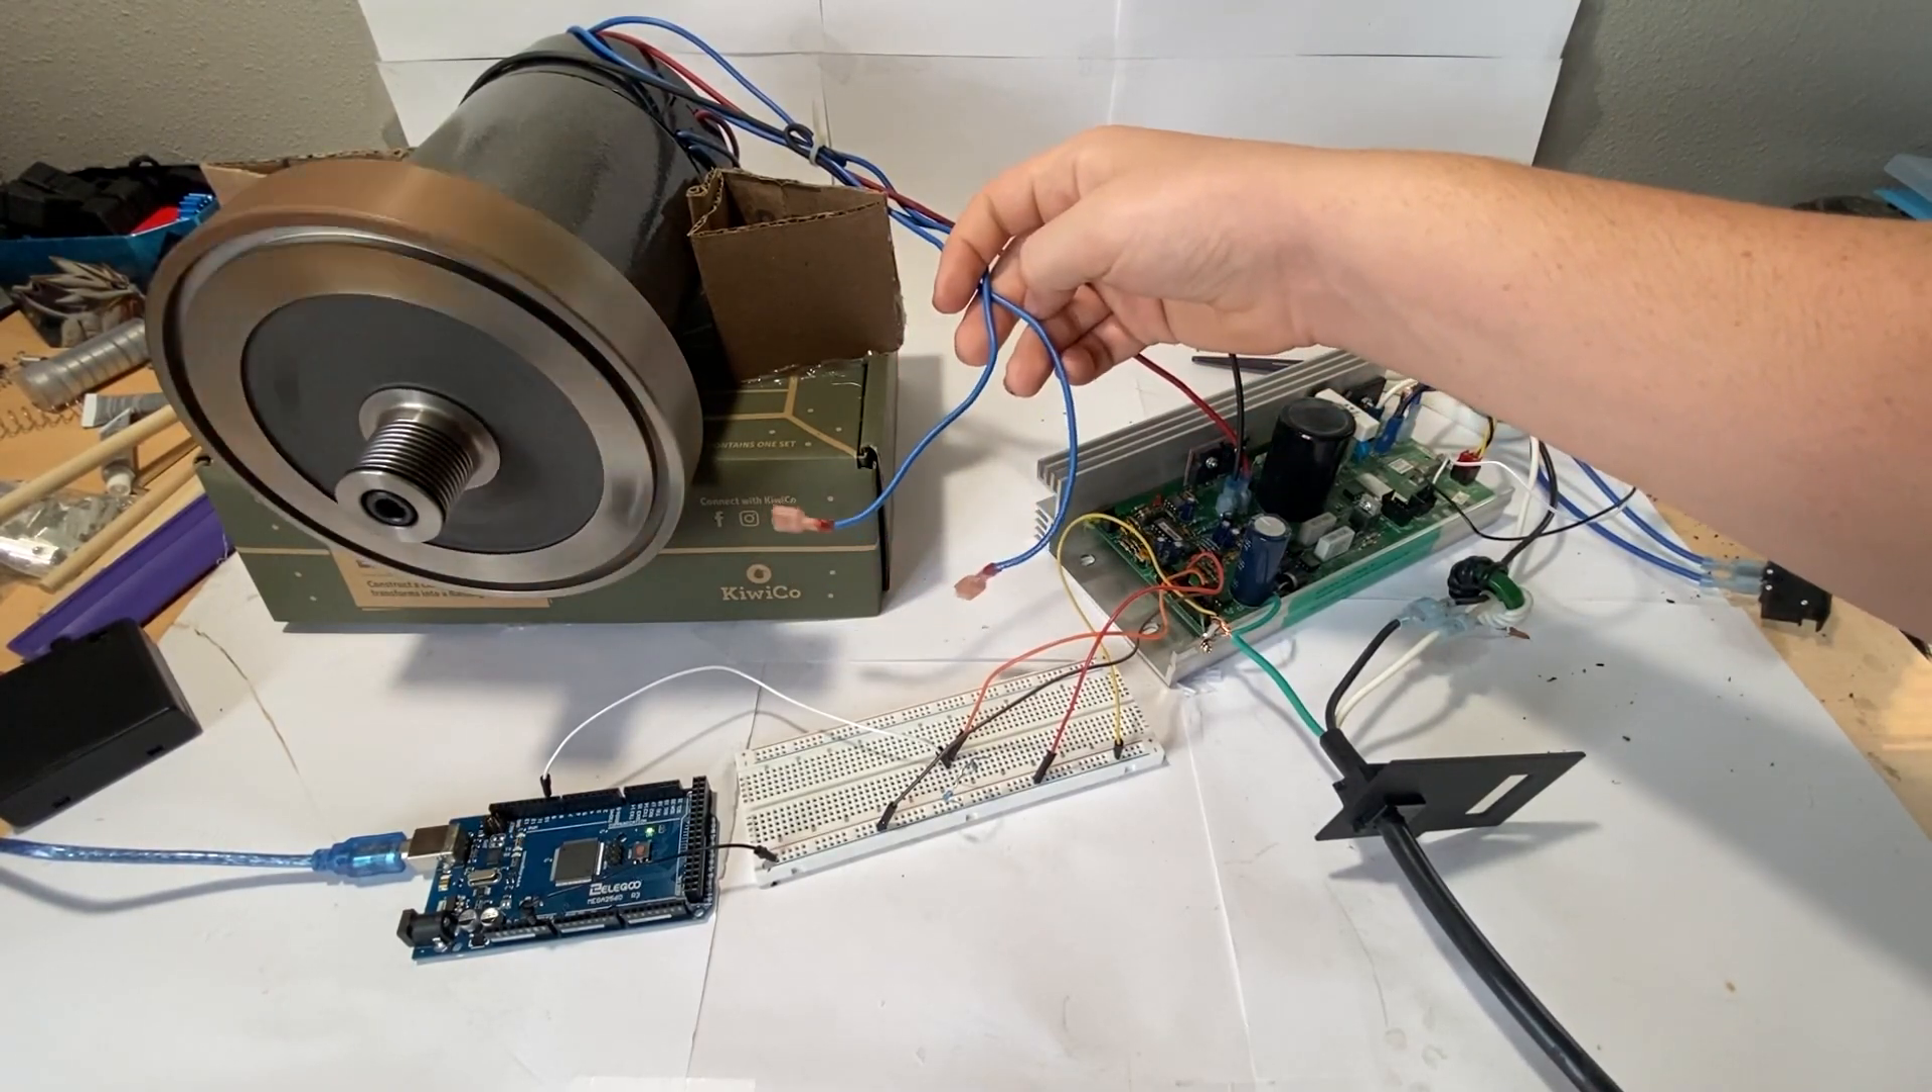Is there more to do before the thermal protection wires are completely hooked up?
Yes.